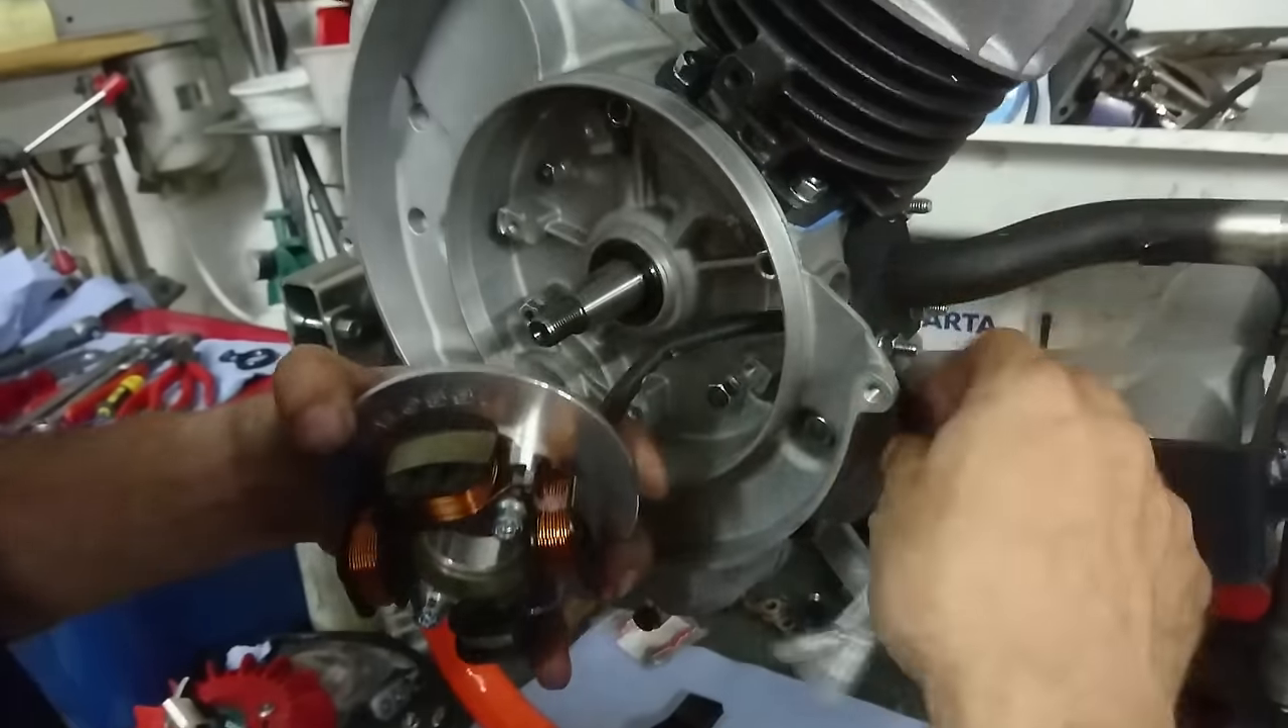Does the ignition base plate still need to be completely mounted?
Yes.